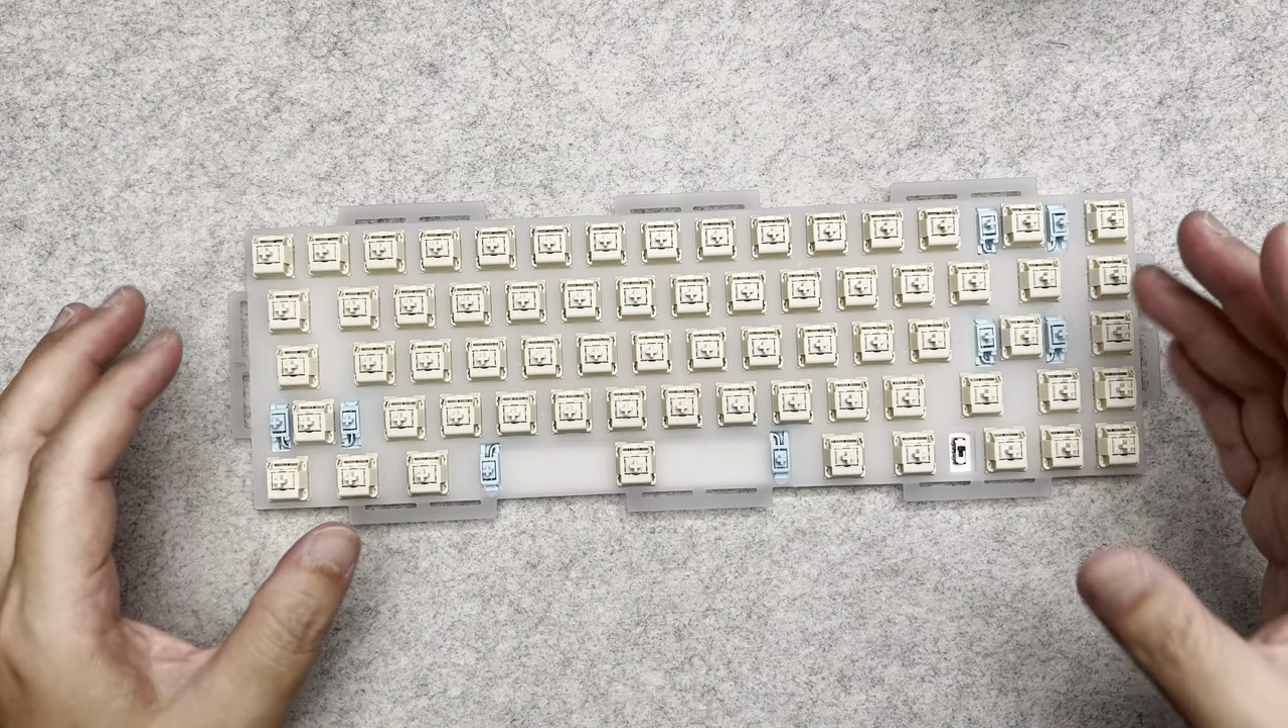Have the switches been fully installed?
Yes.